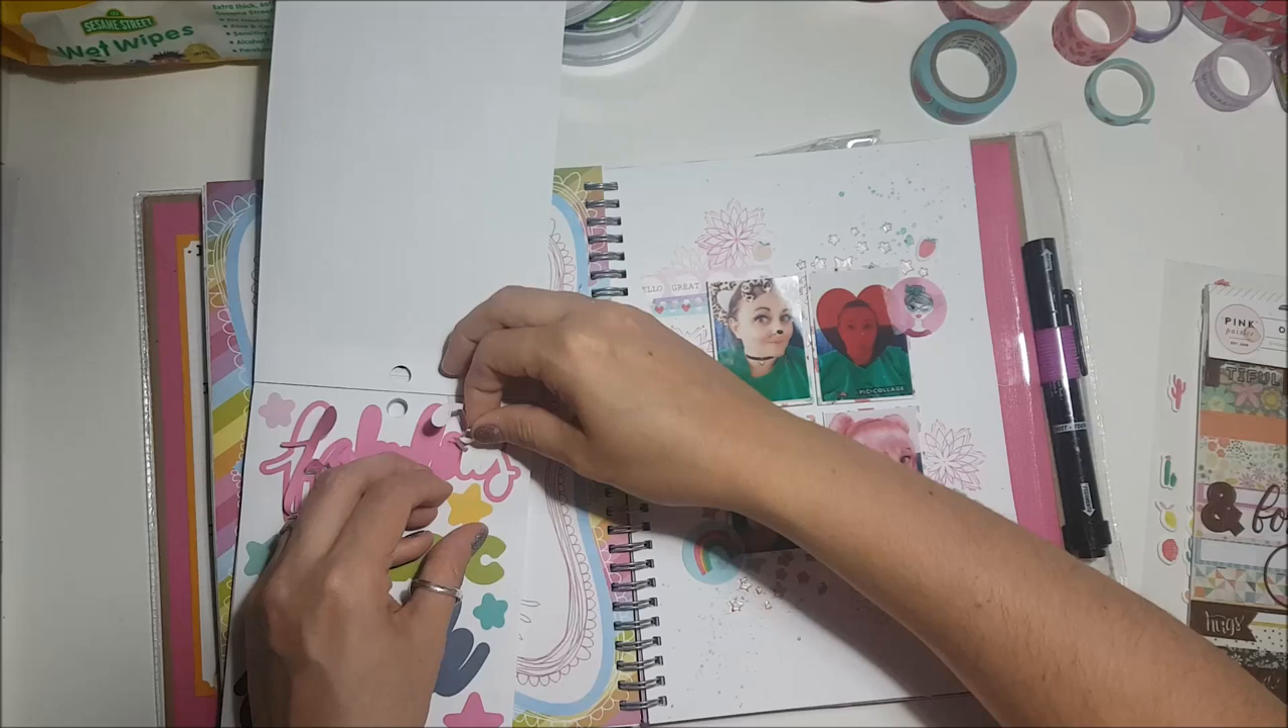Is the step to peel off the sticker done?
No.